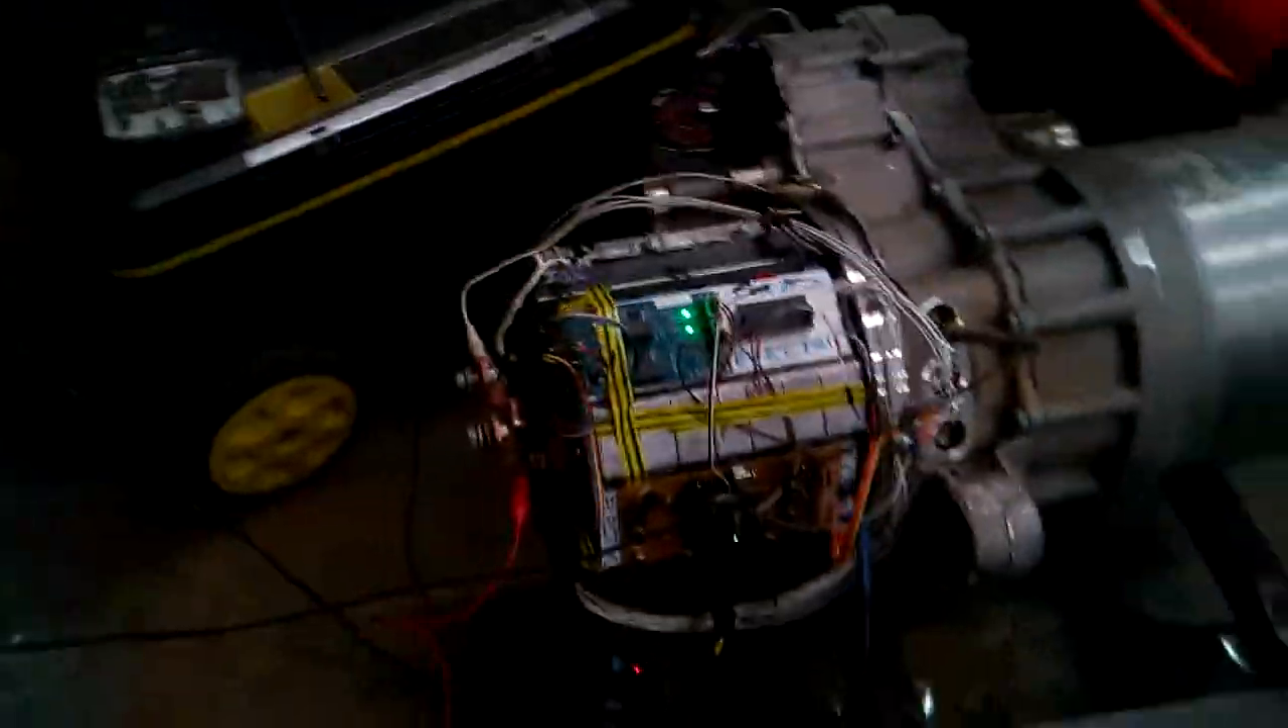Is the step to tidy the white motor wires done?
No.